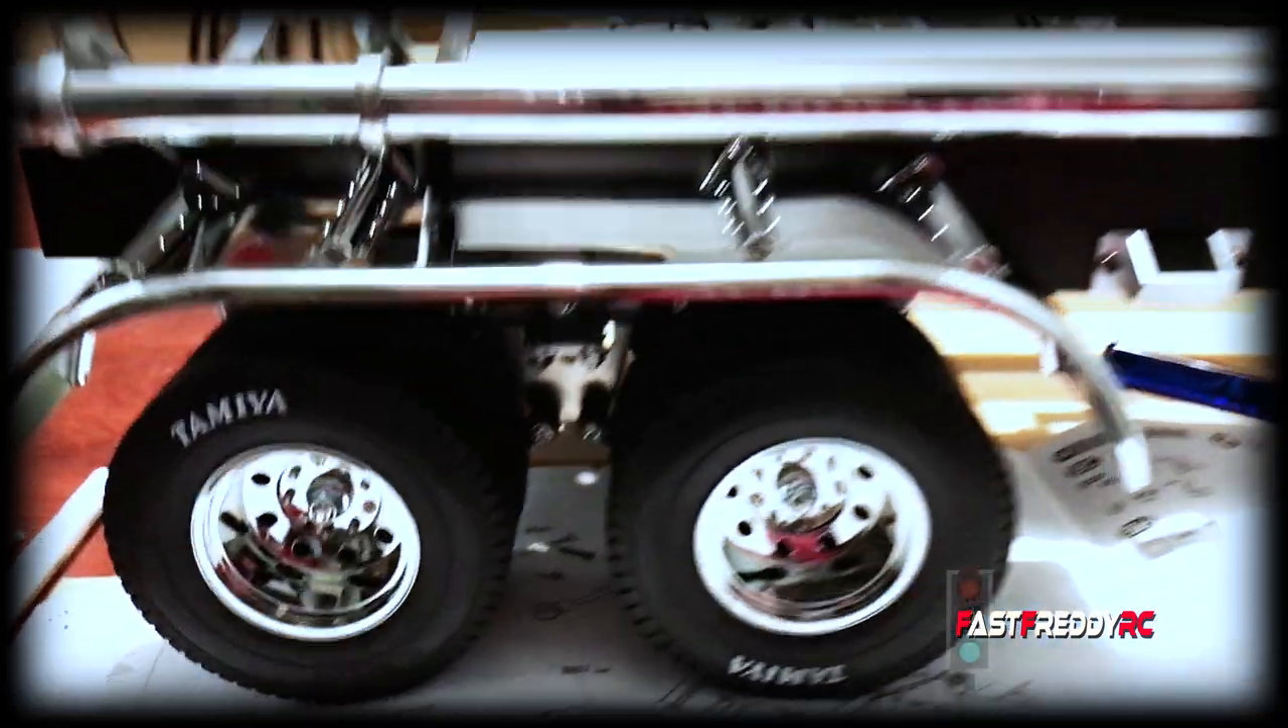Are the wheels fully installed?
Yes.